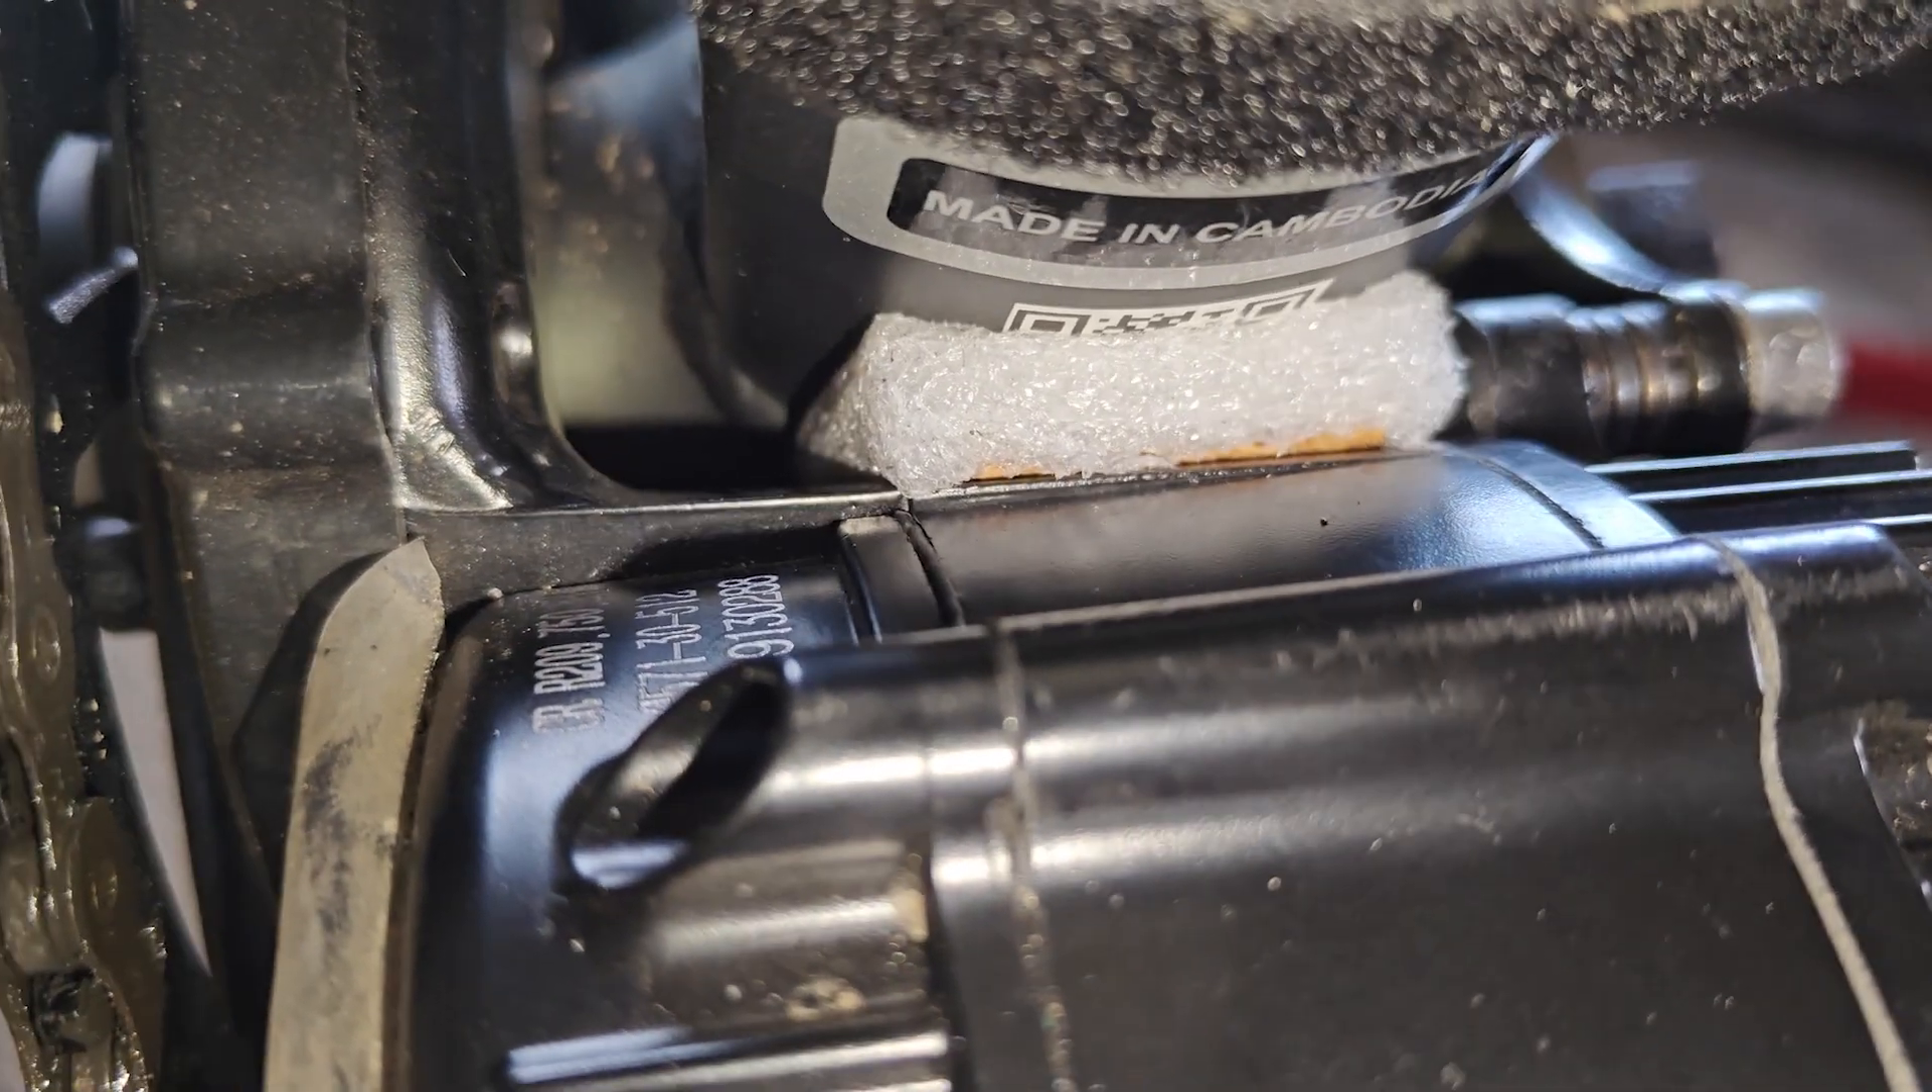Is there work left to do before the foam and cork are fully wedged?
No.